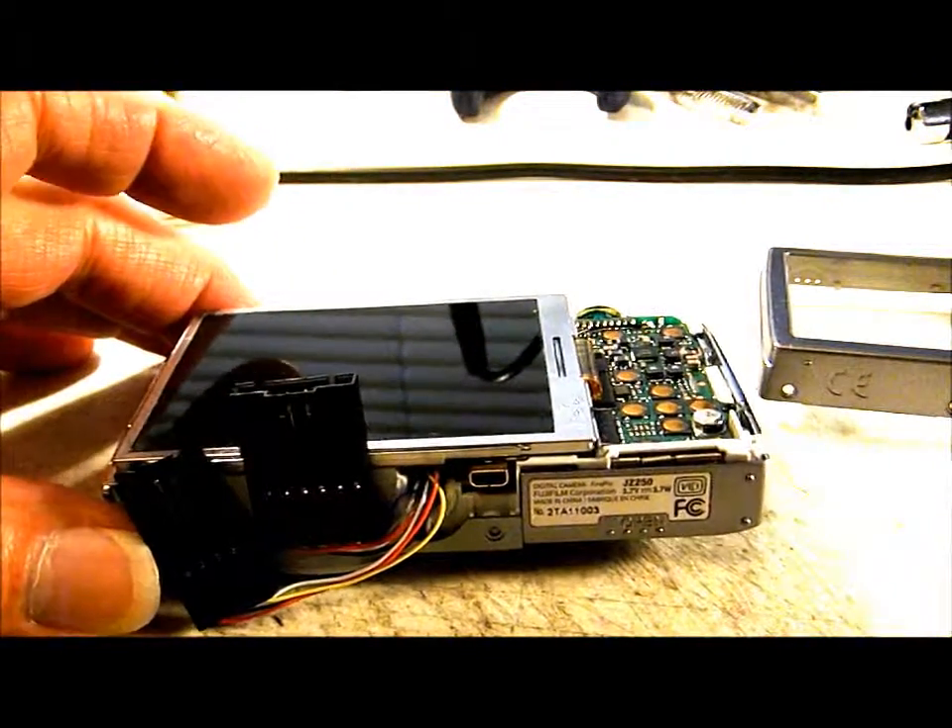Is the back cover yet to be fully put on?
Yes.